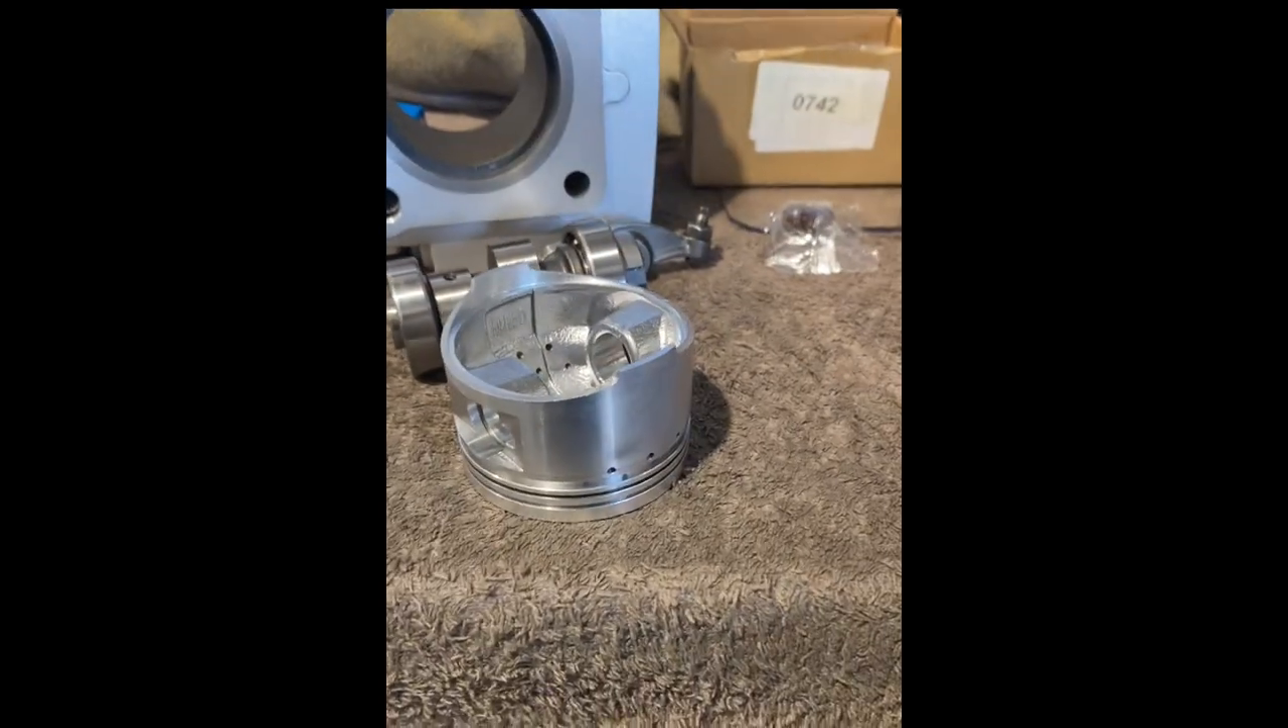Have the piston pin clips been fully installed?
No.